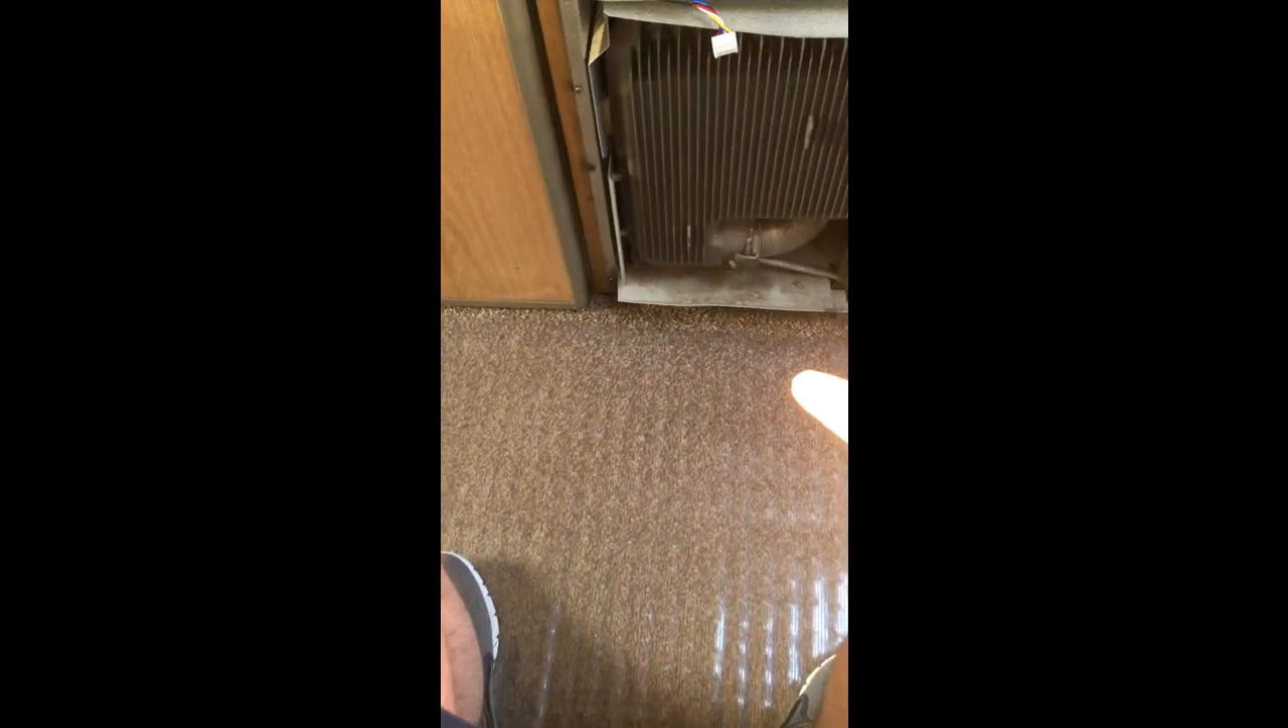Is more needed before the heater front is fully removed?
No.